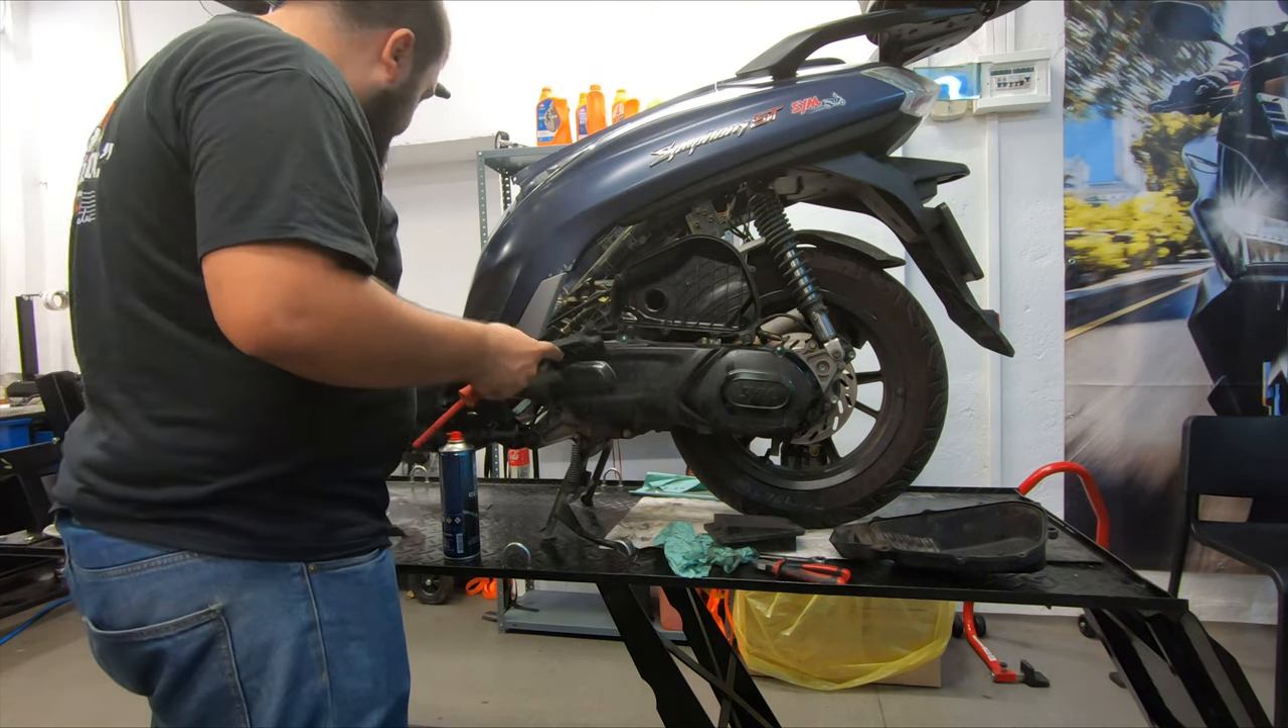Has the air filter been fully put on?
No.